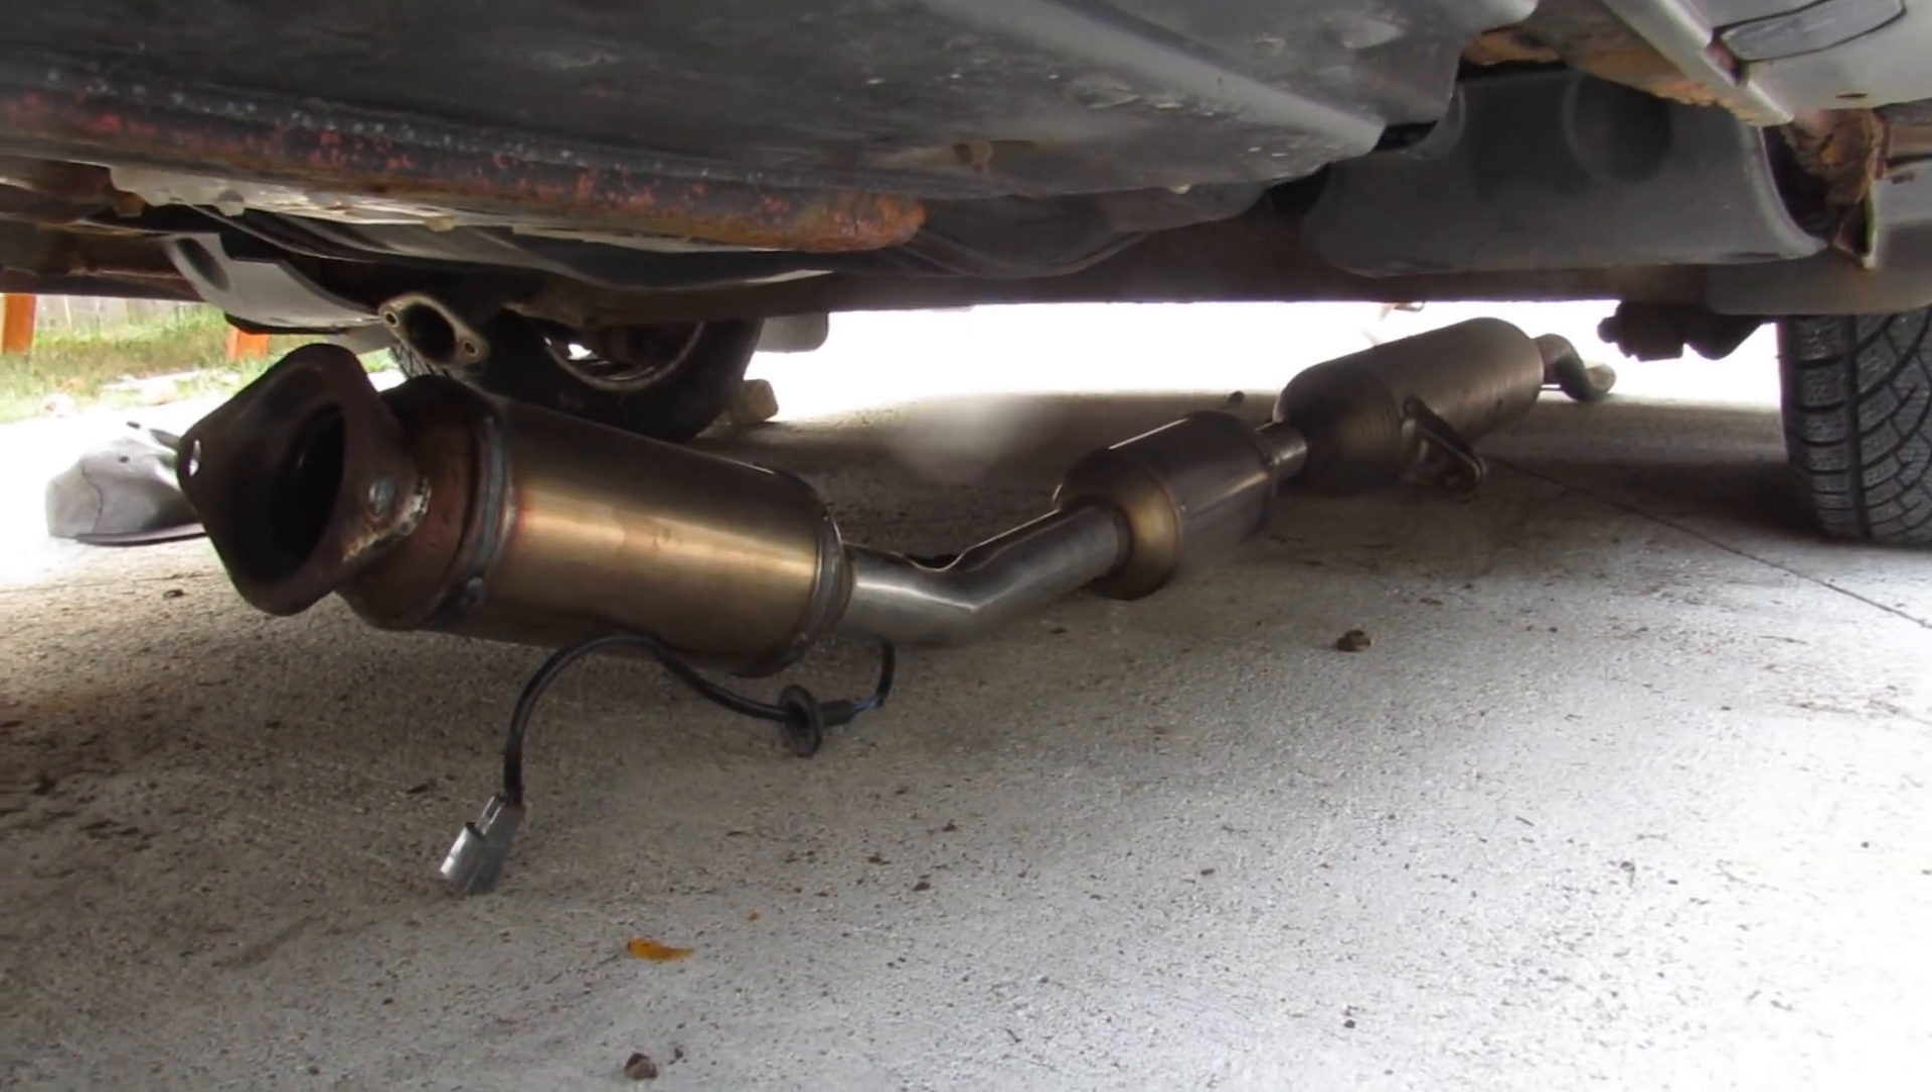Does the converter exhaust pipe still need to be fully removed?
No.